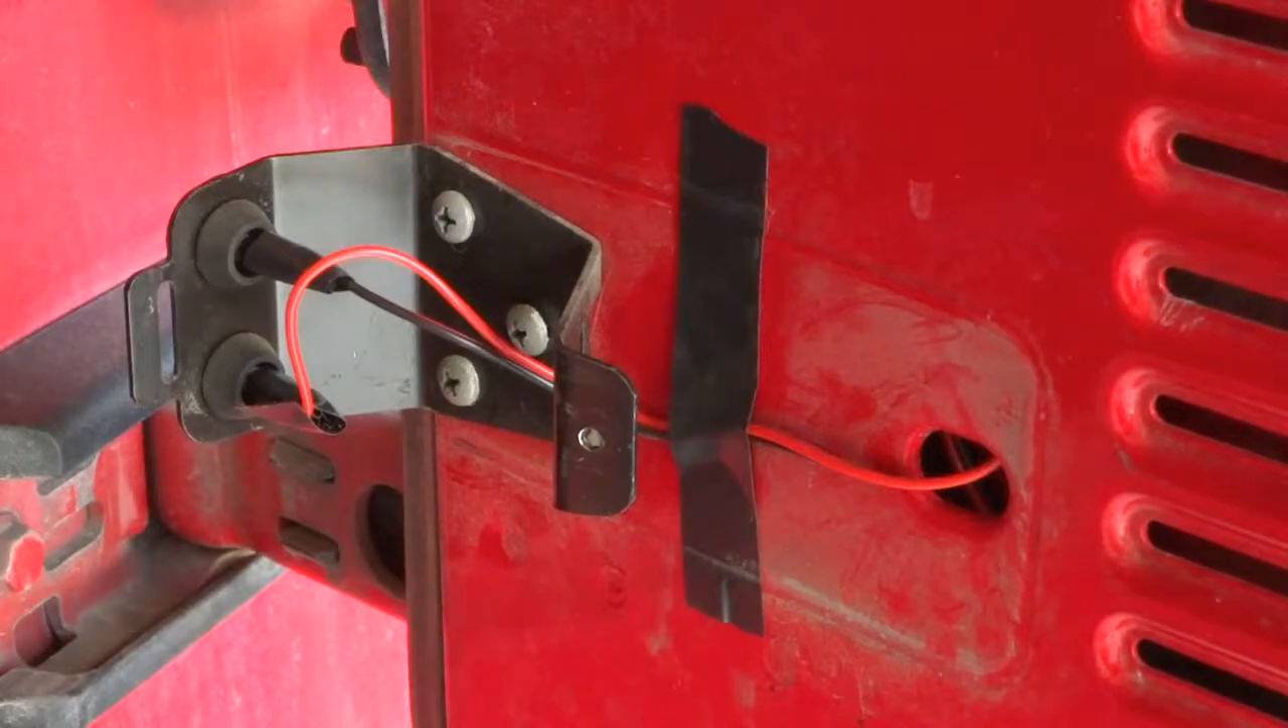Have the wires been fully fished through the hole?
Yes.